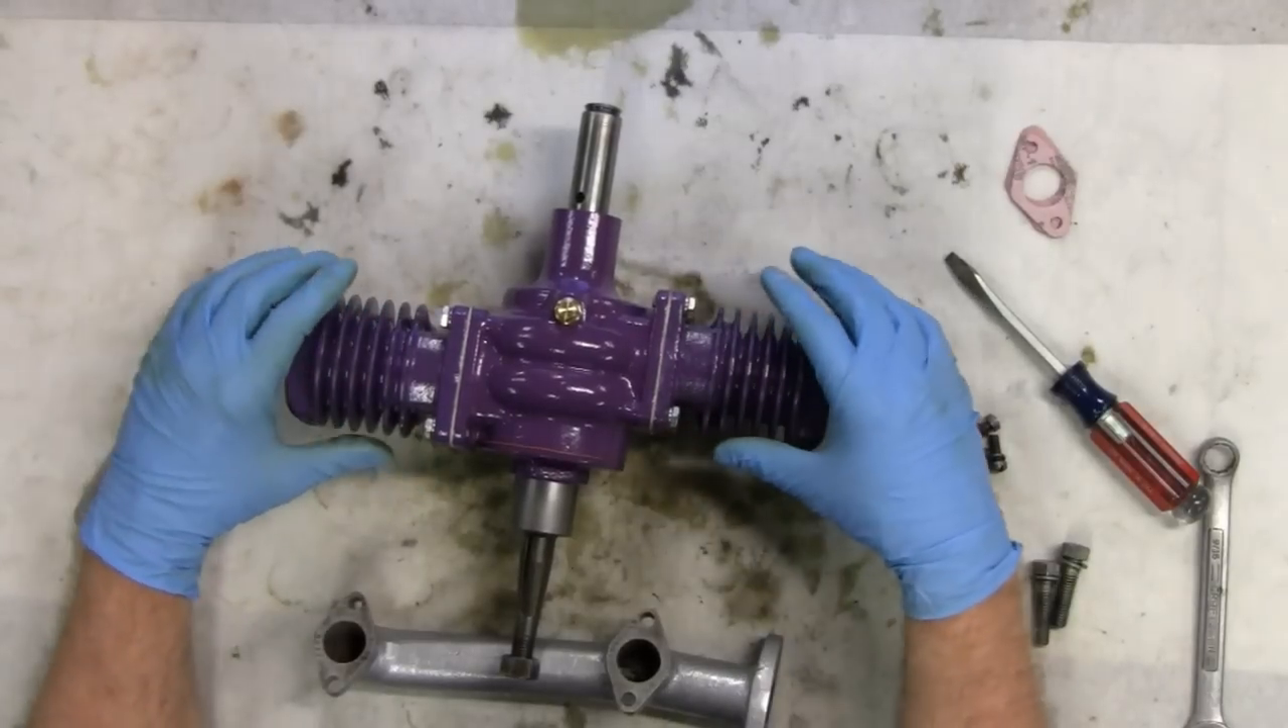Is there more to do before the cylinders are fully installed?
No.